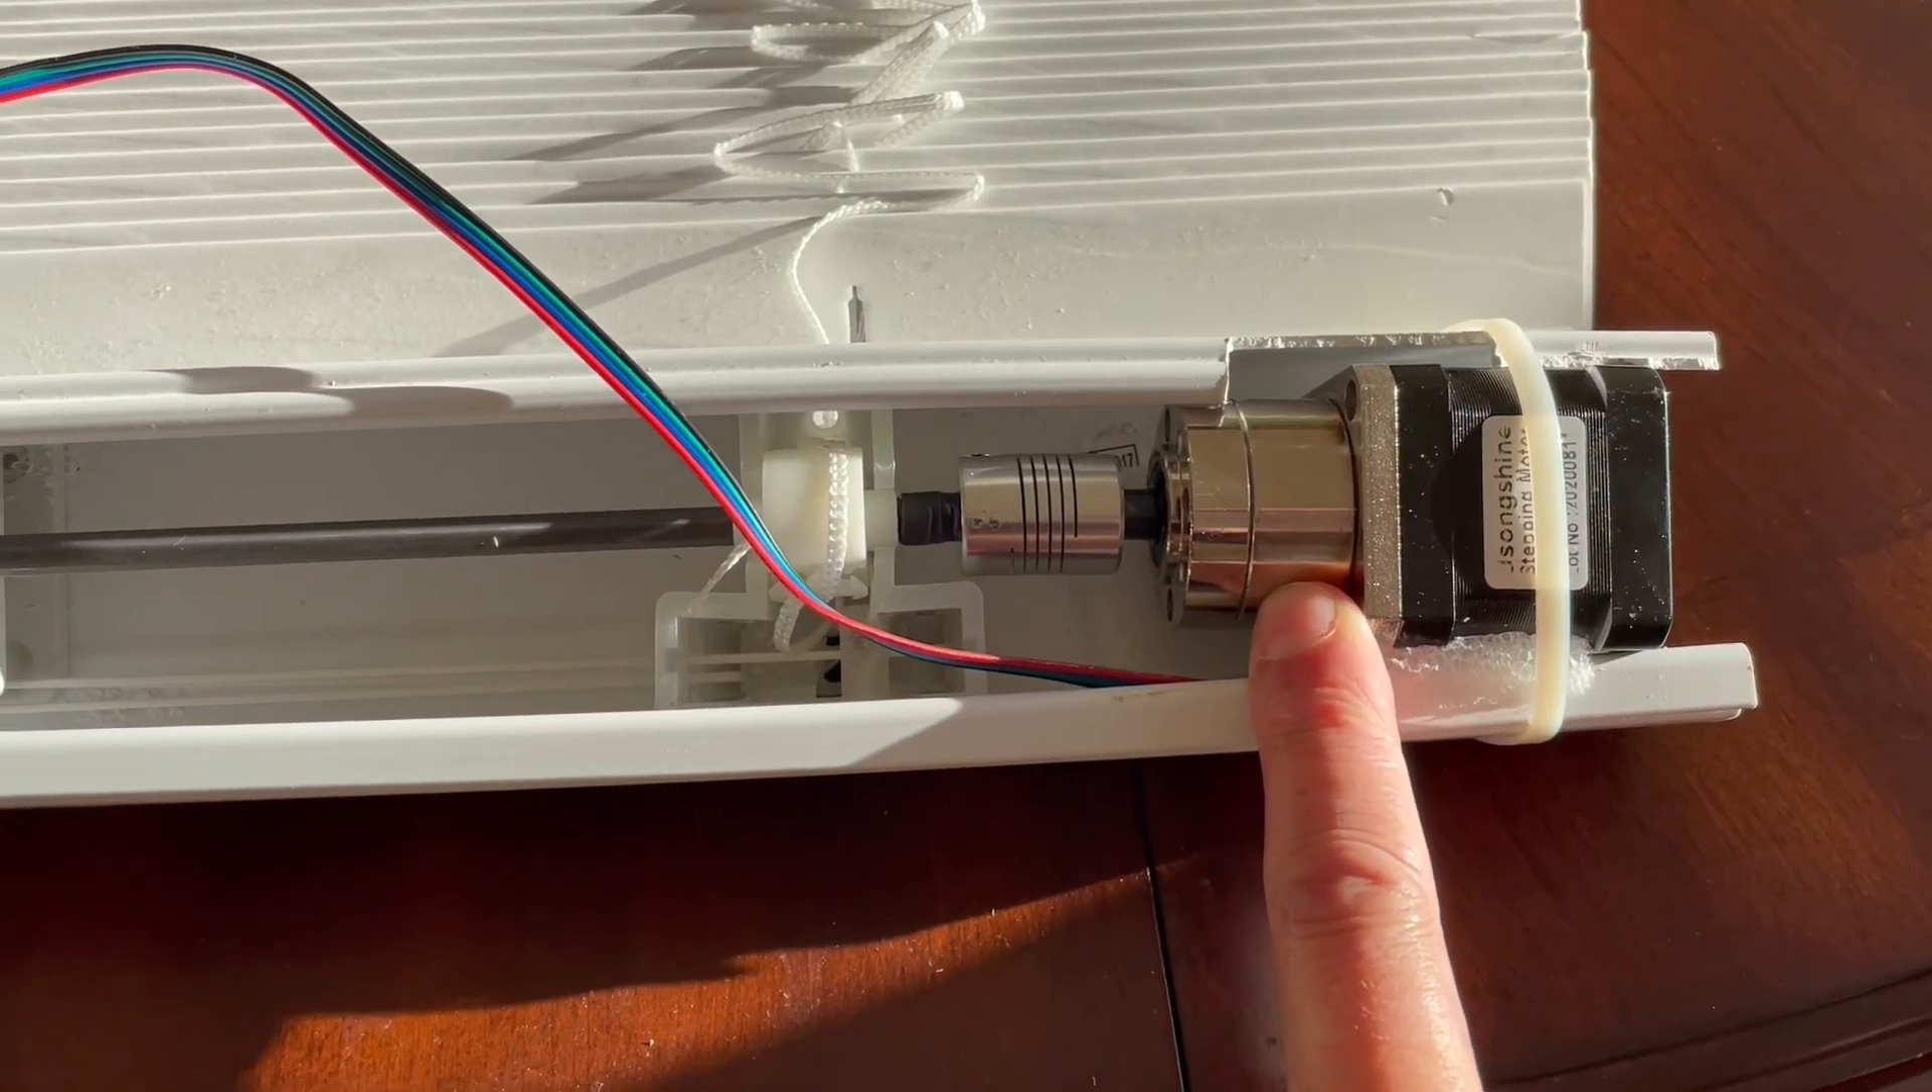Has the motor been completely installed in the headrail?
Yes.